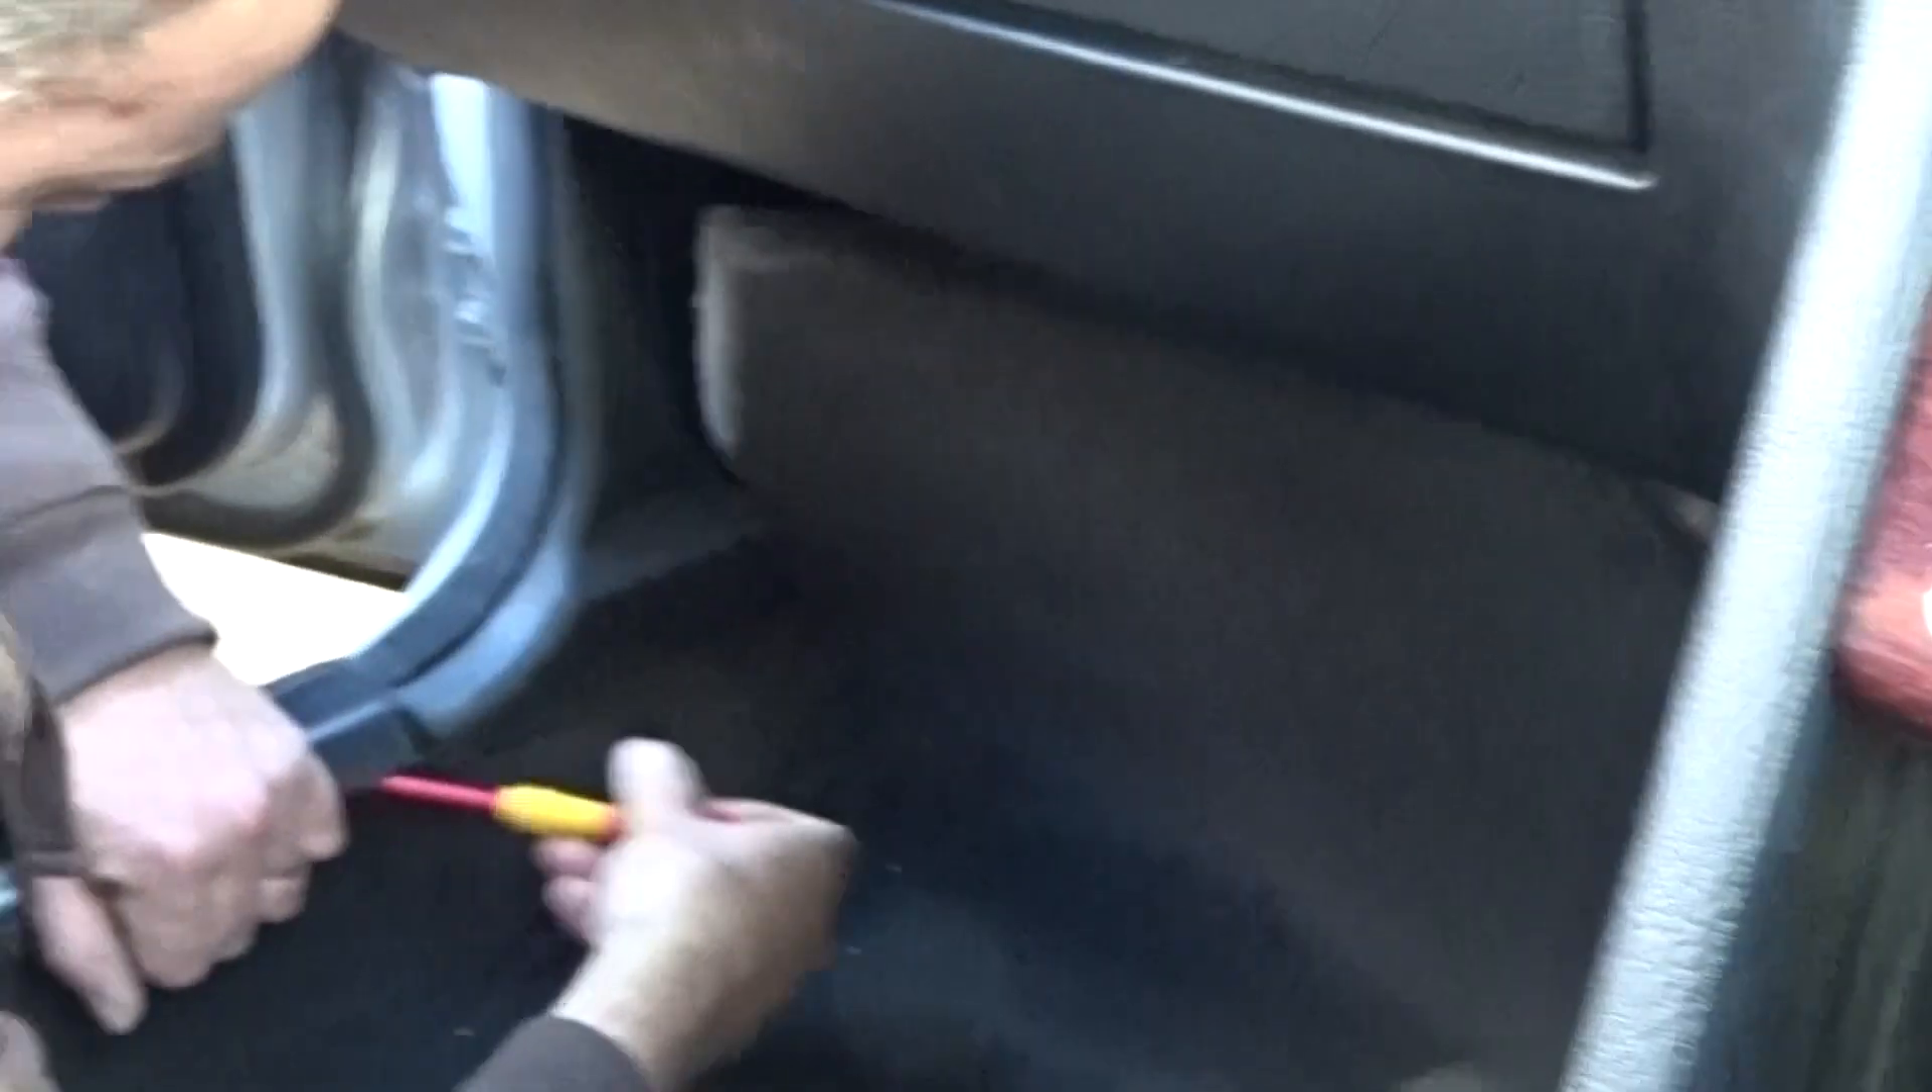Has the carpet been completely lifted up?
No.